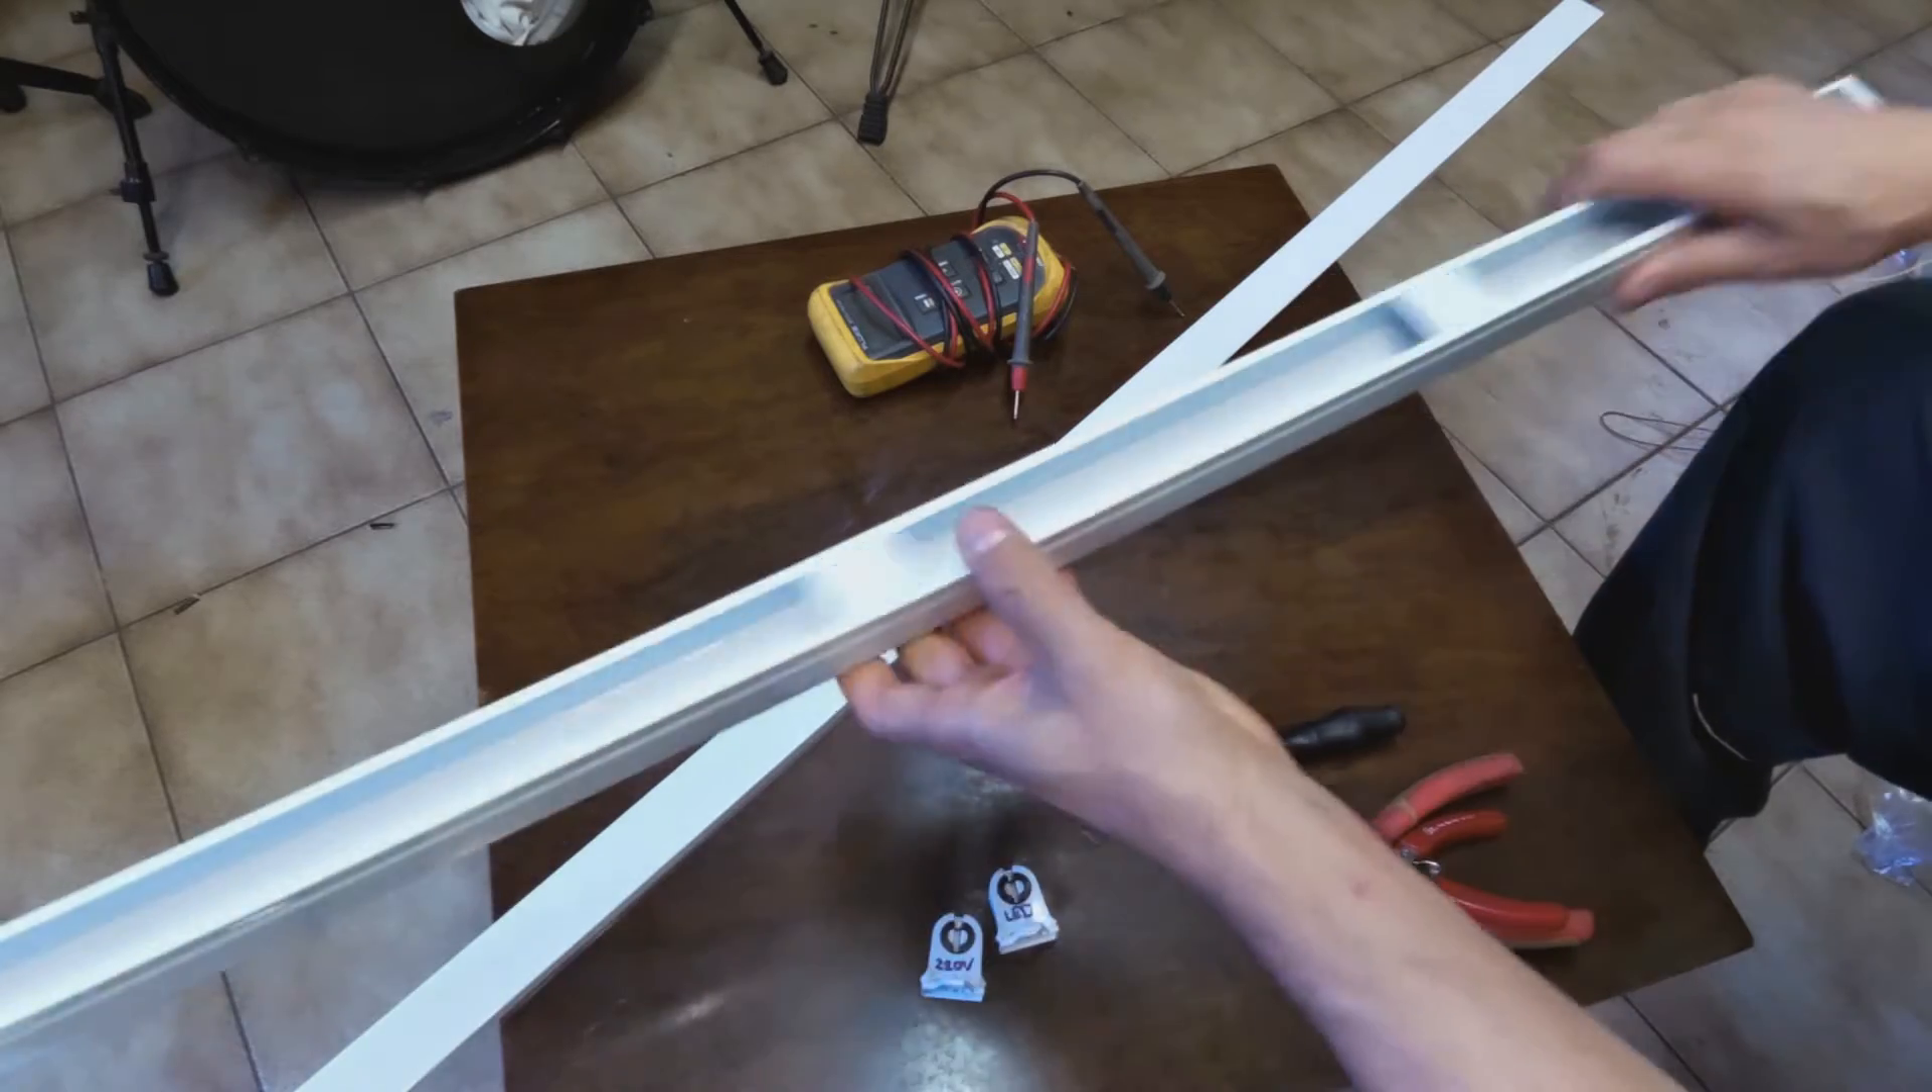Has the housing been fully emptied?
Yes.